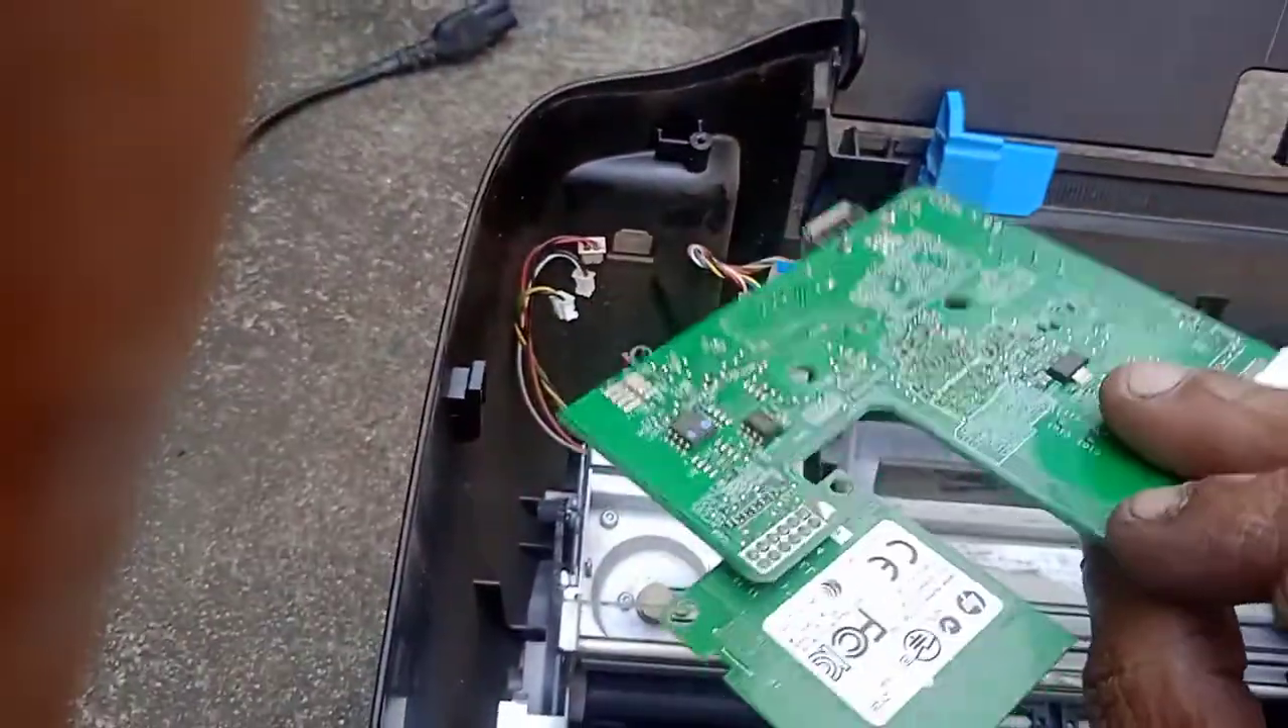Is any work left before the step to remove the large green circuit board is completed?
No.